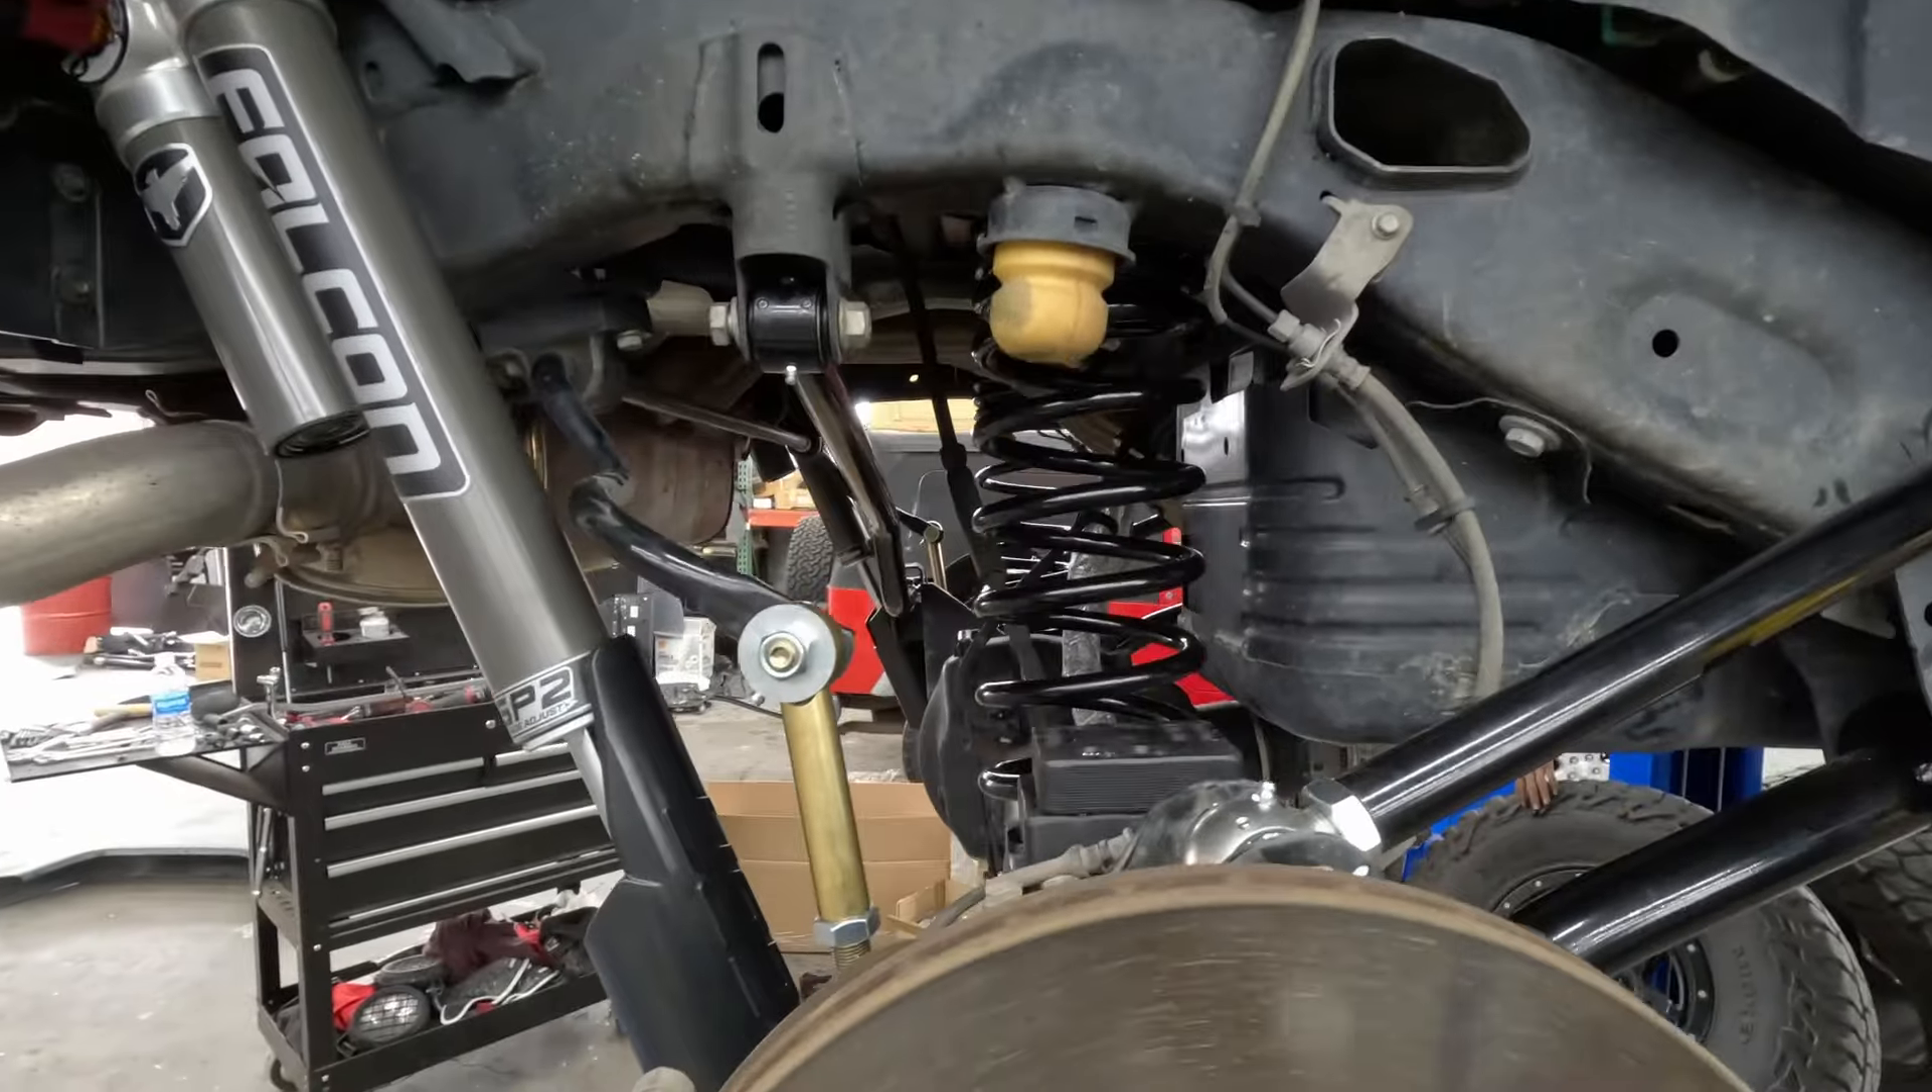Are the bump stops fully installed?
Yes.